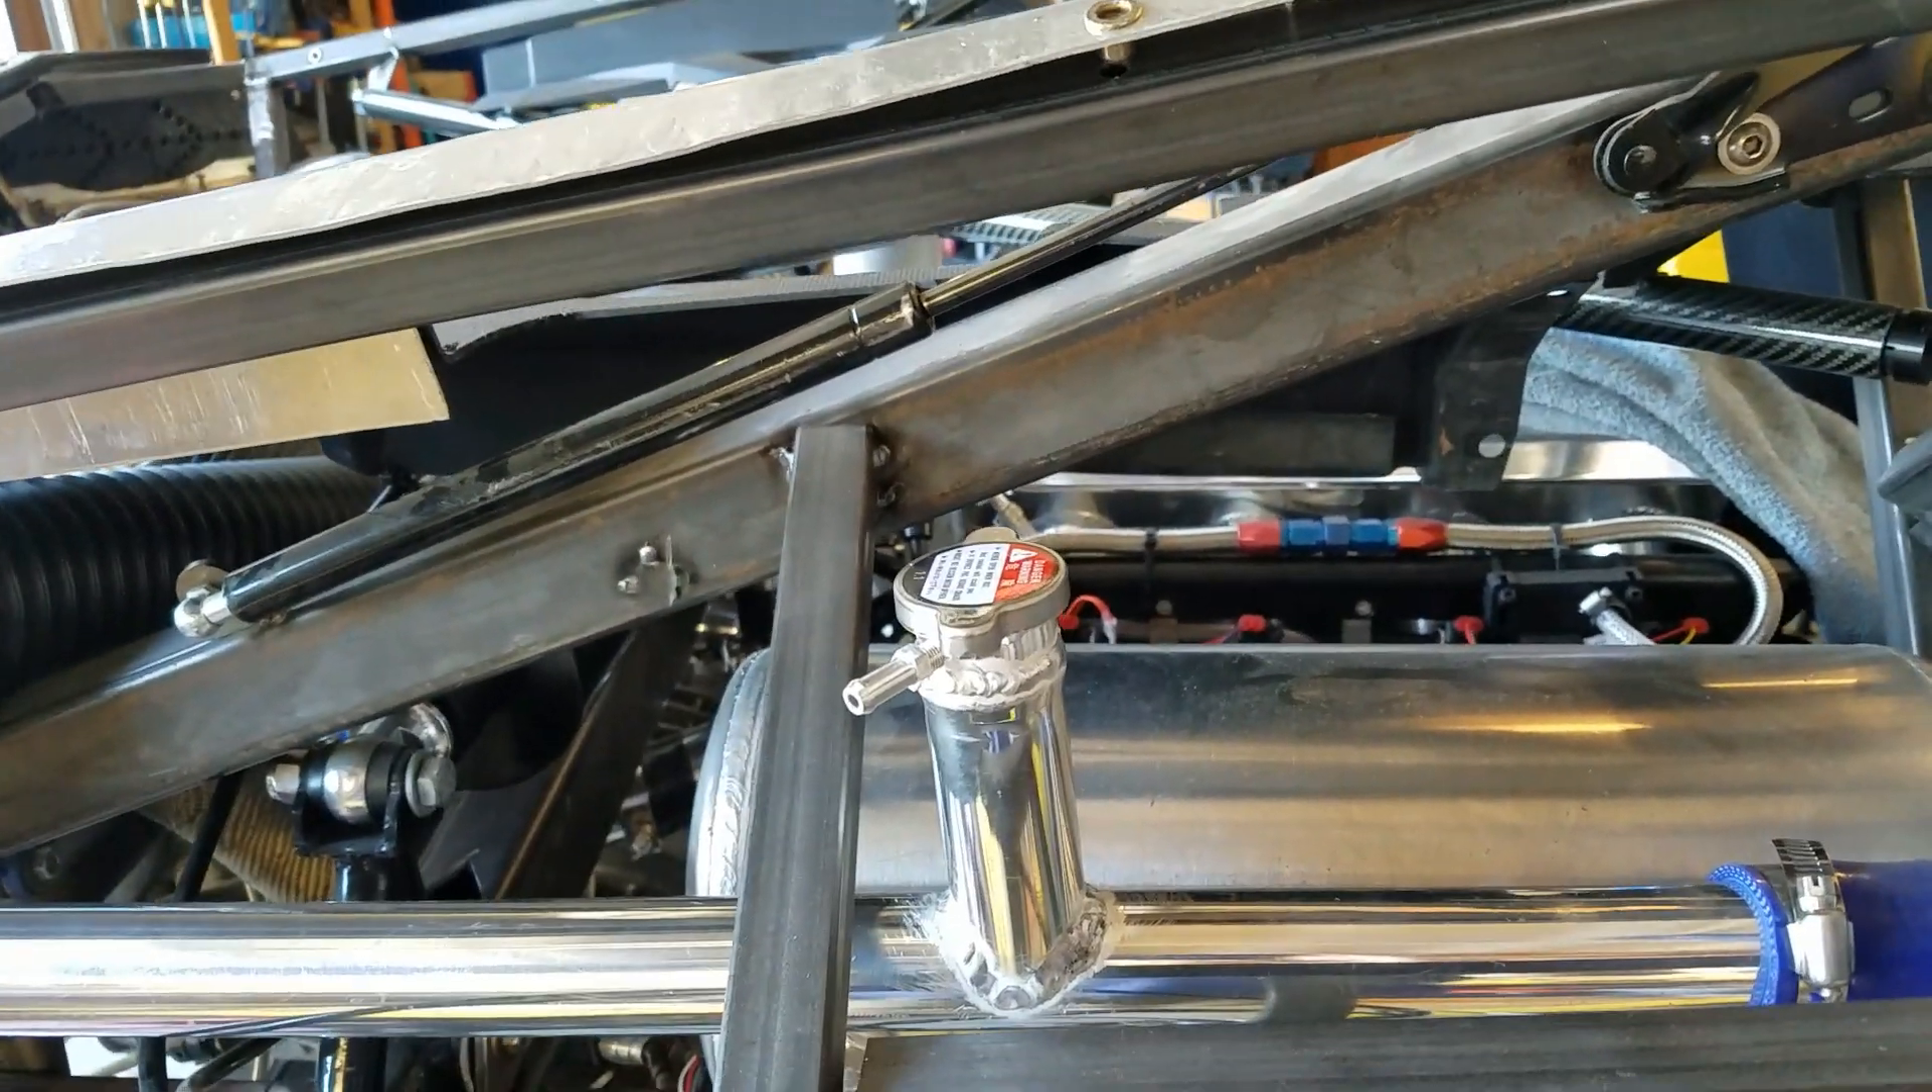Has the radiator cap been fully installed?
Yes.